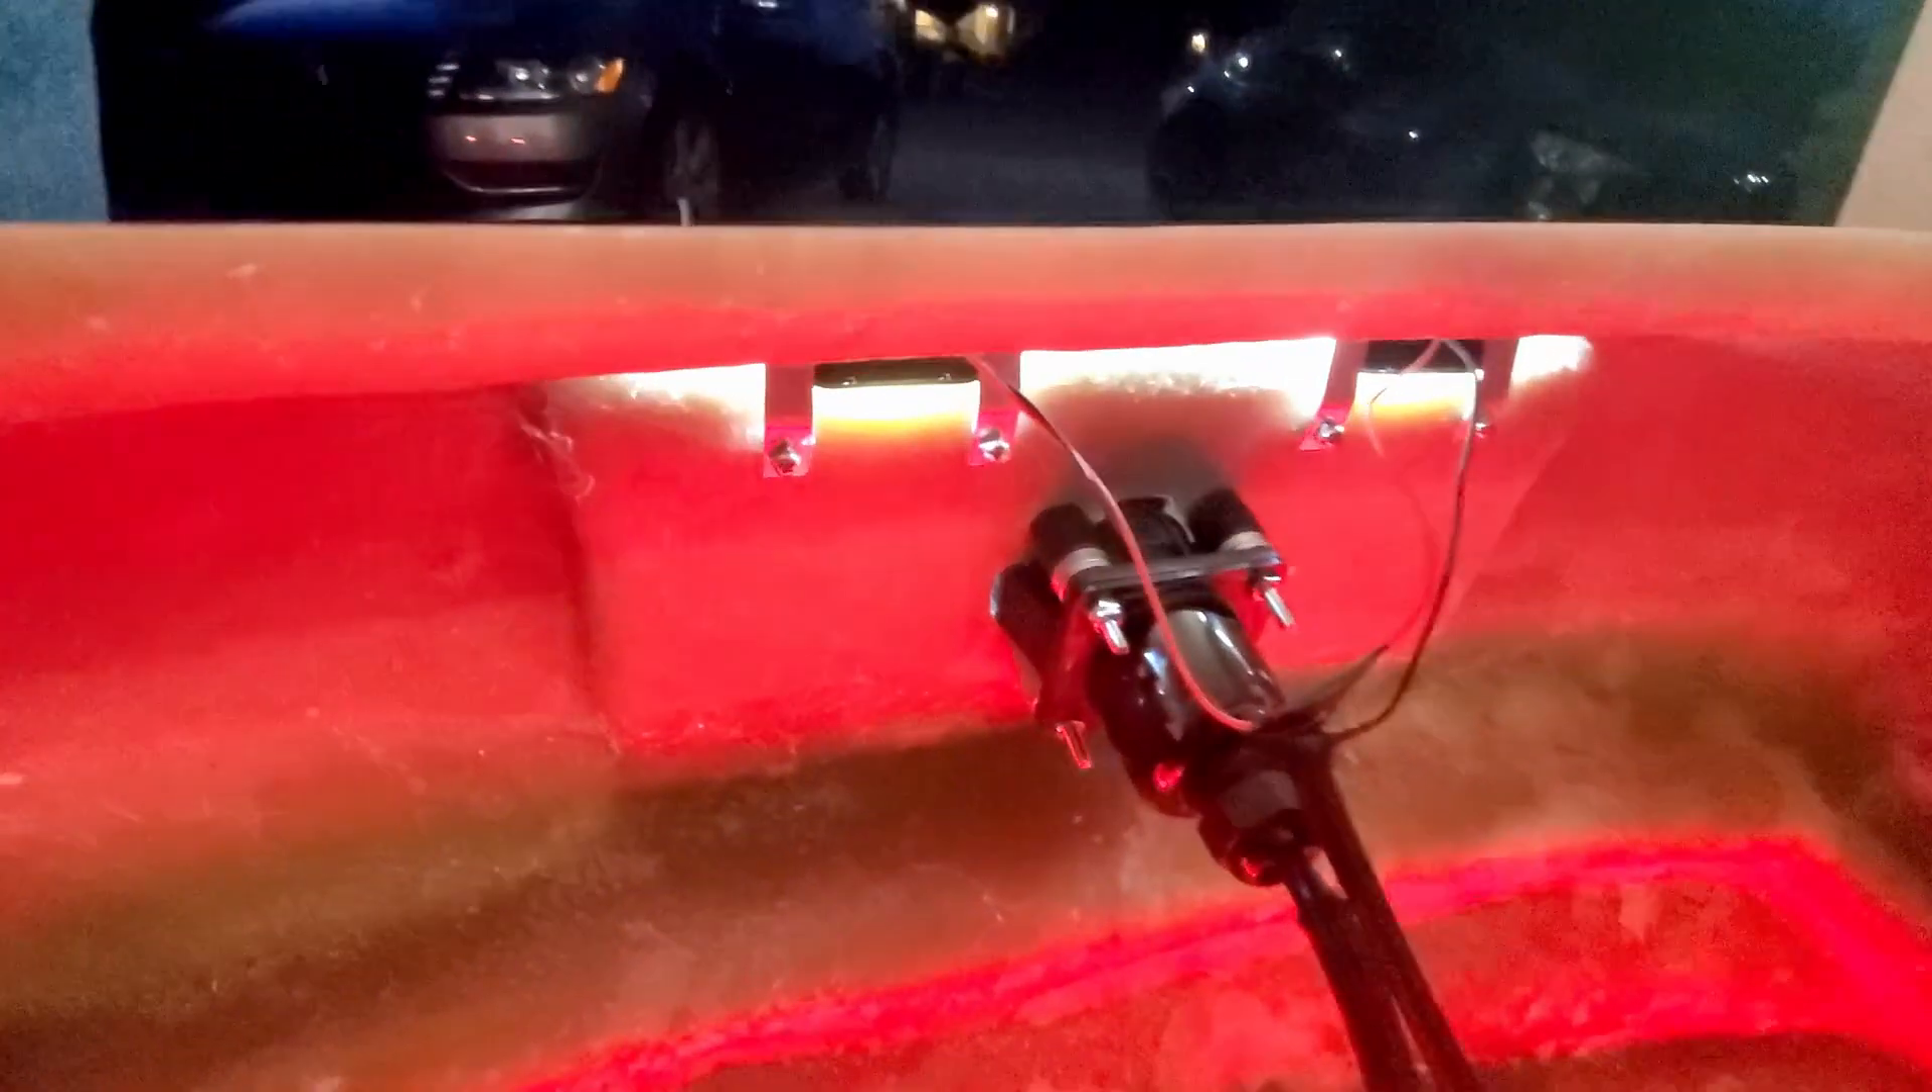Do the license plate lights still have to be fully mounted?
No.